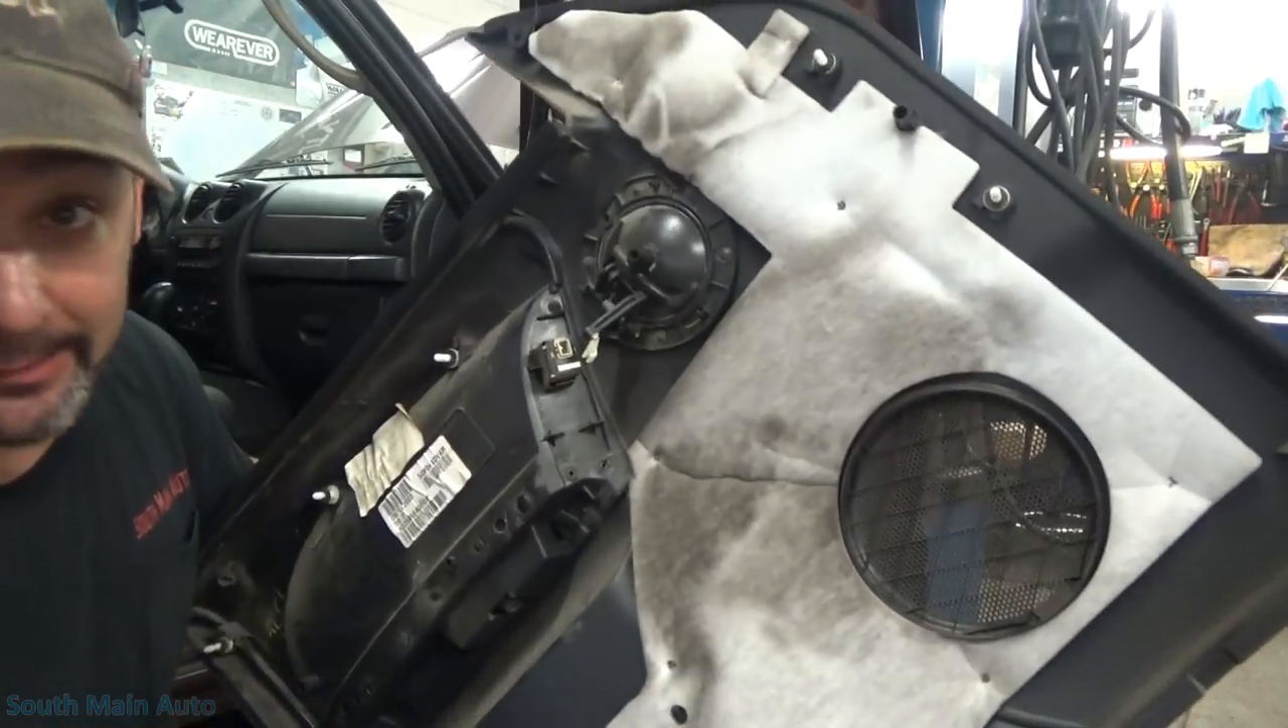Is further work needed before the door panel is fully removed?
No.